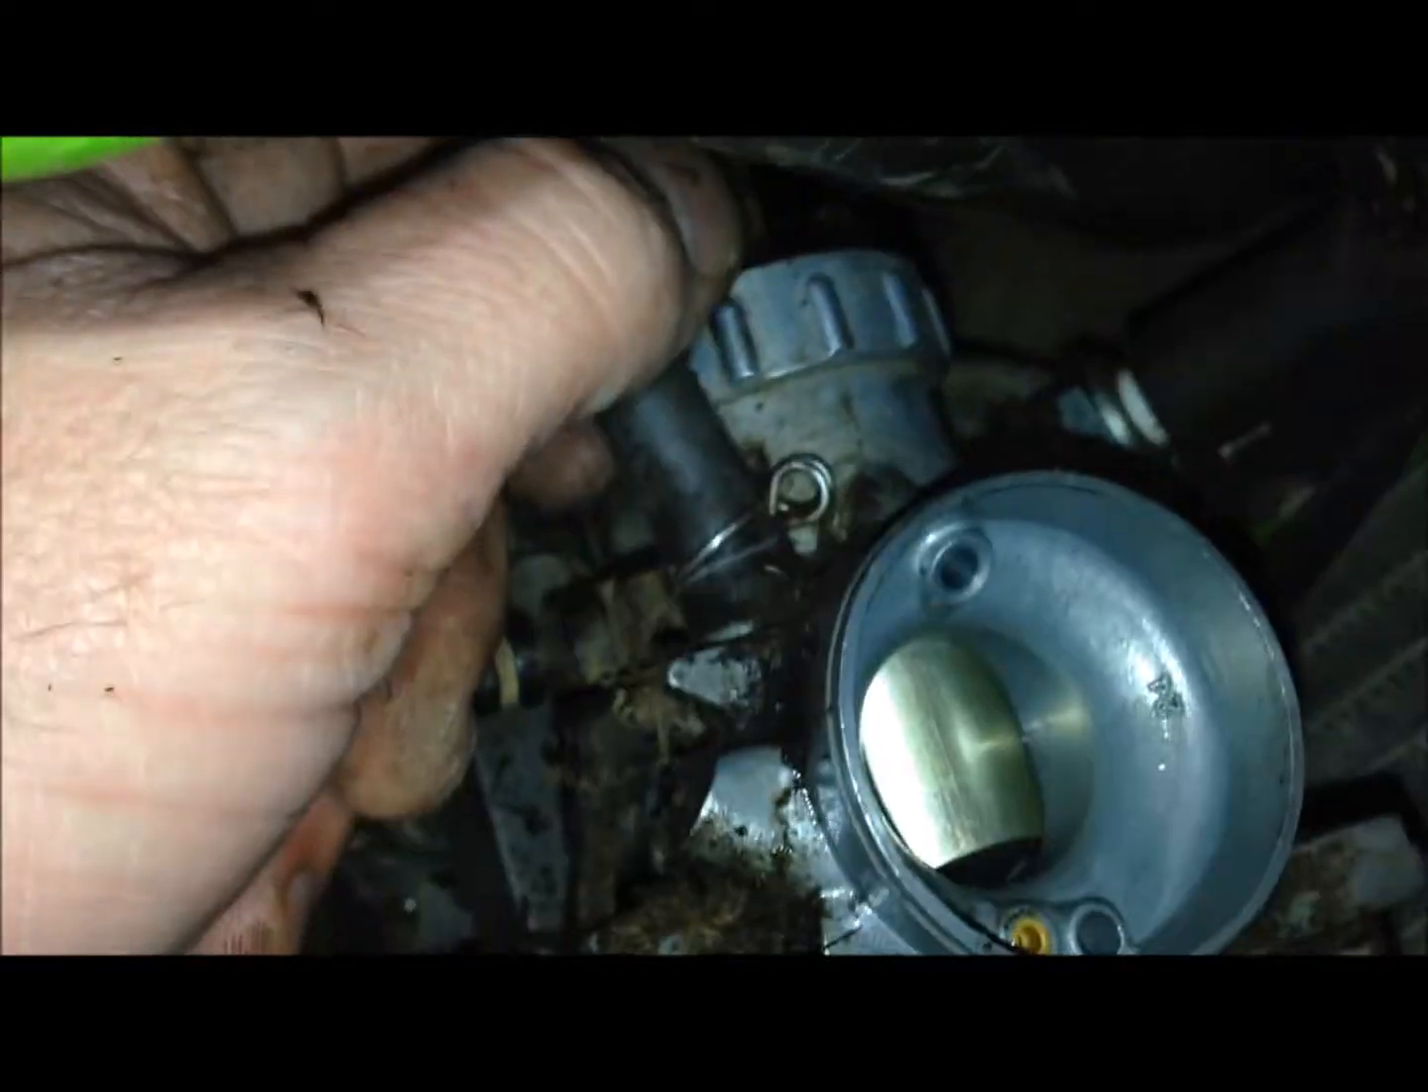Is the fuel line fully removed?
No.